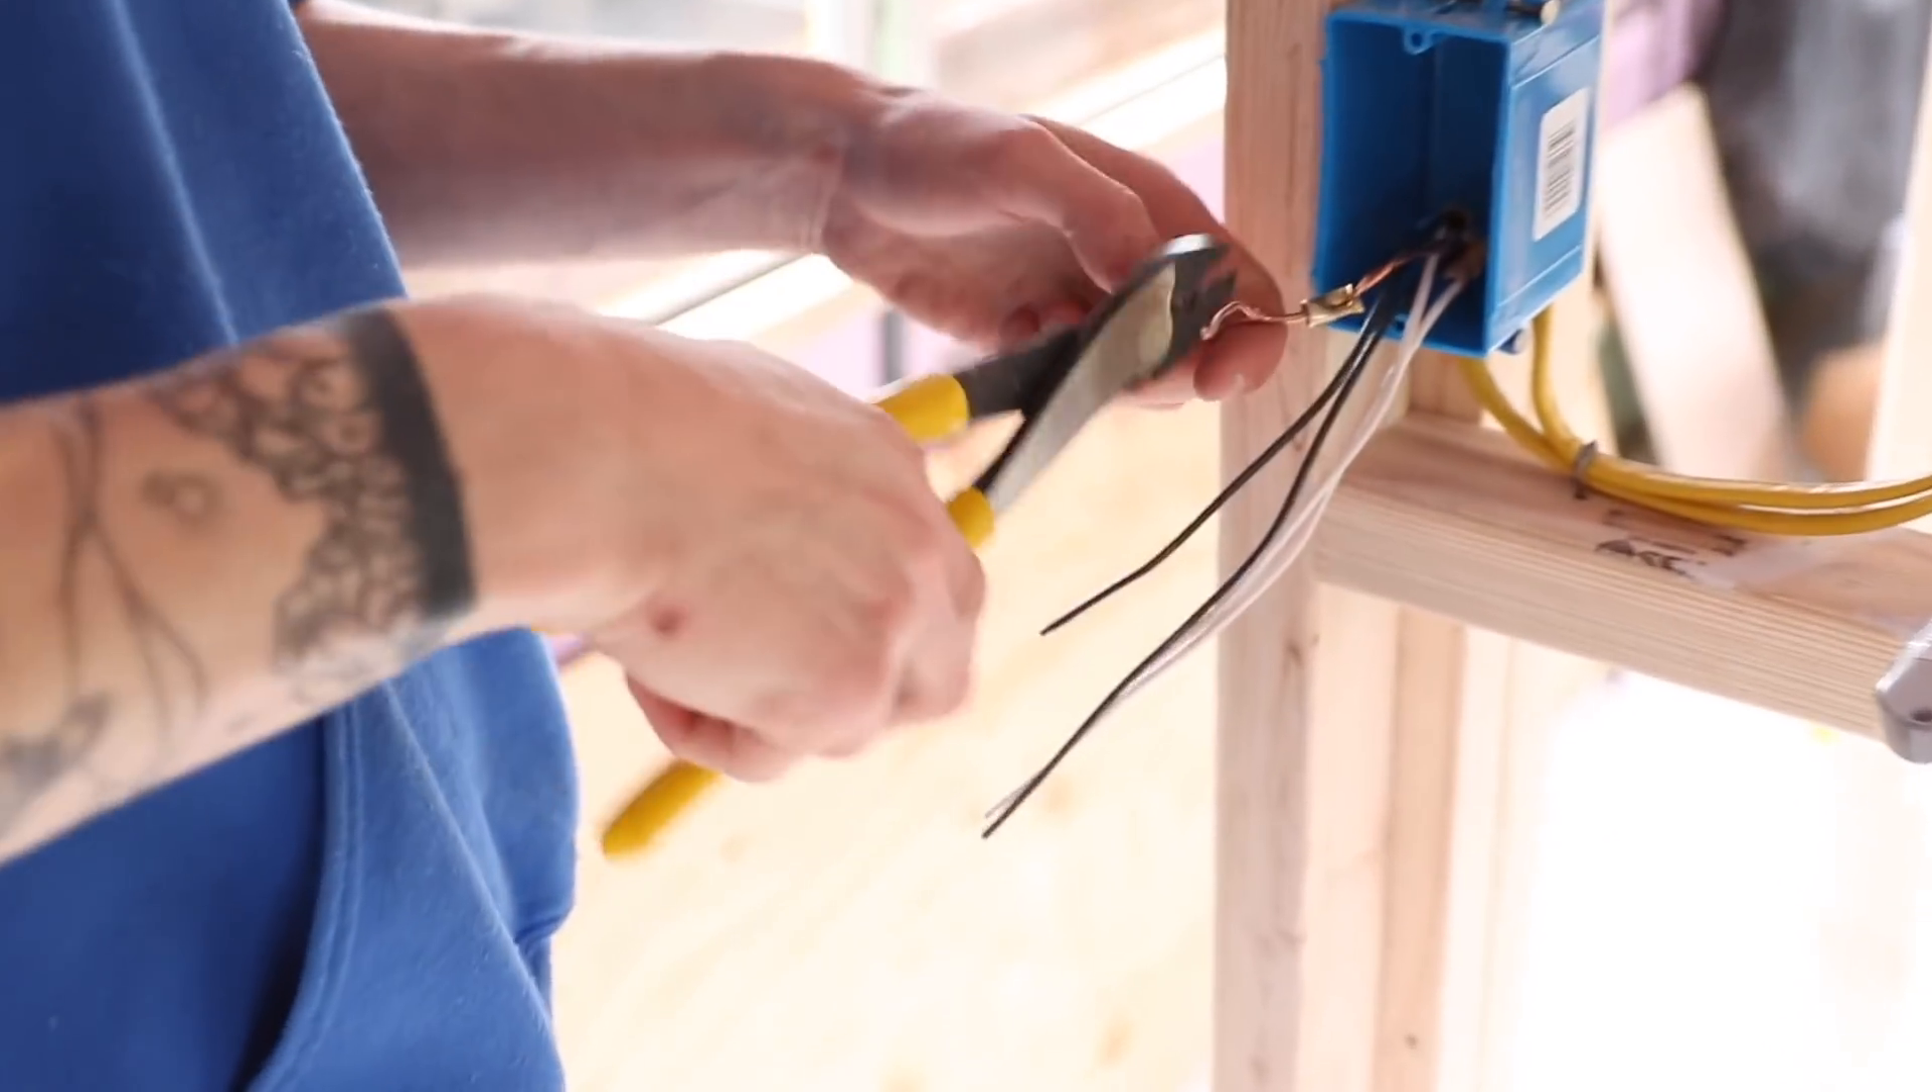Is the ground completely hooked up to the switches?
No.